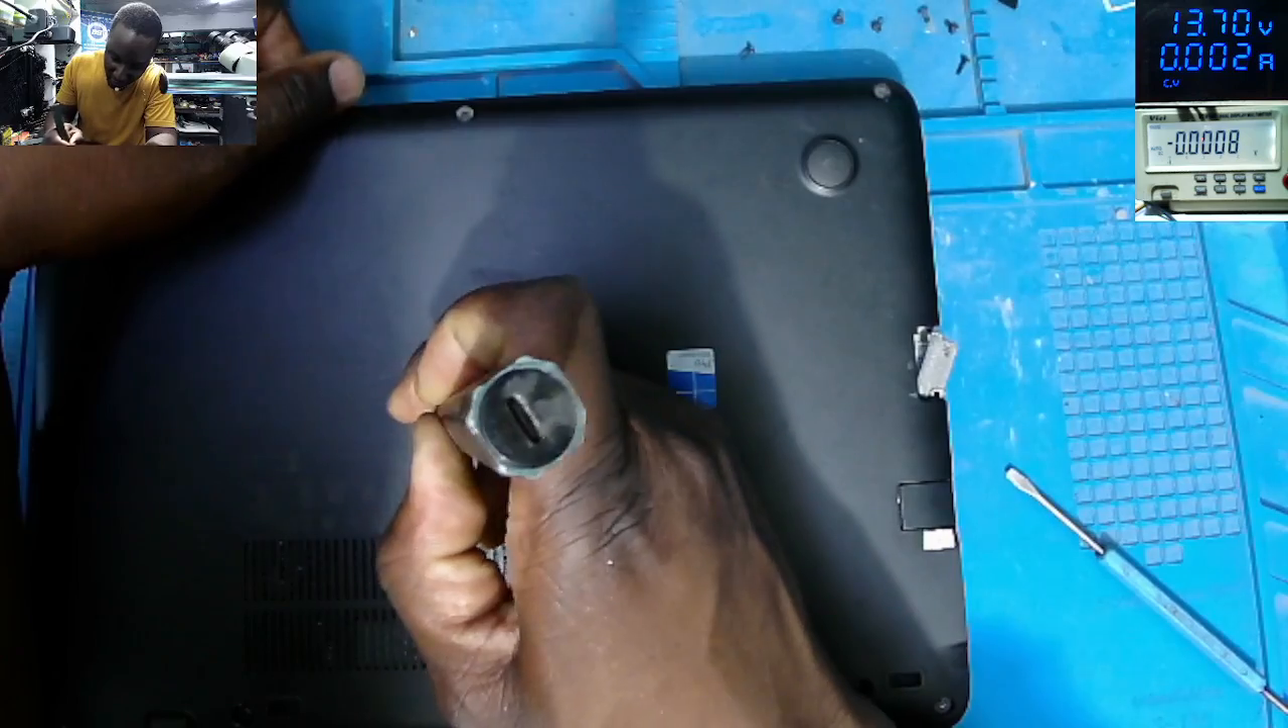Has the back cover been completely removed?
No.